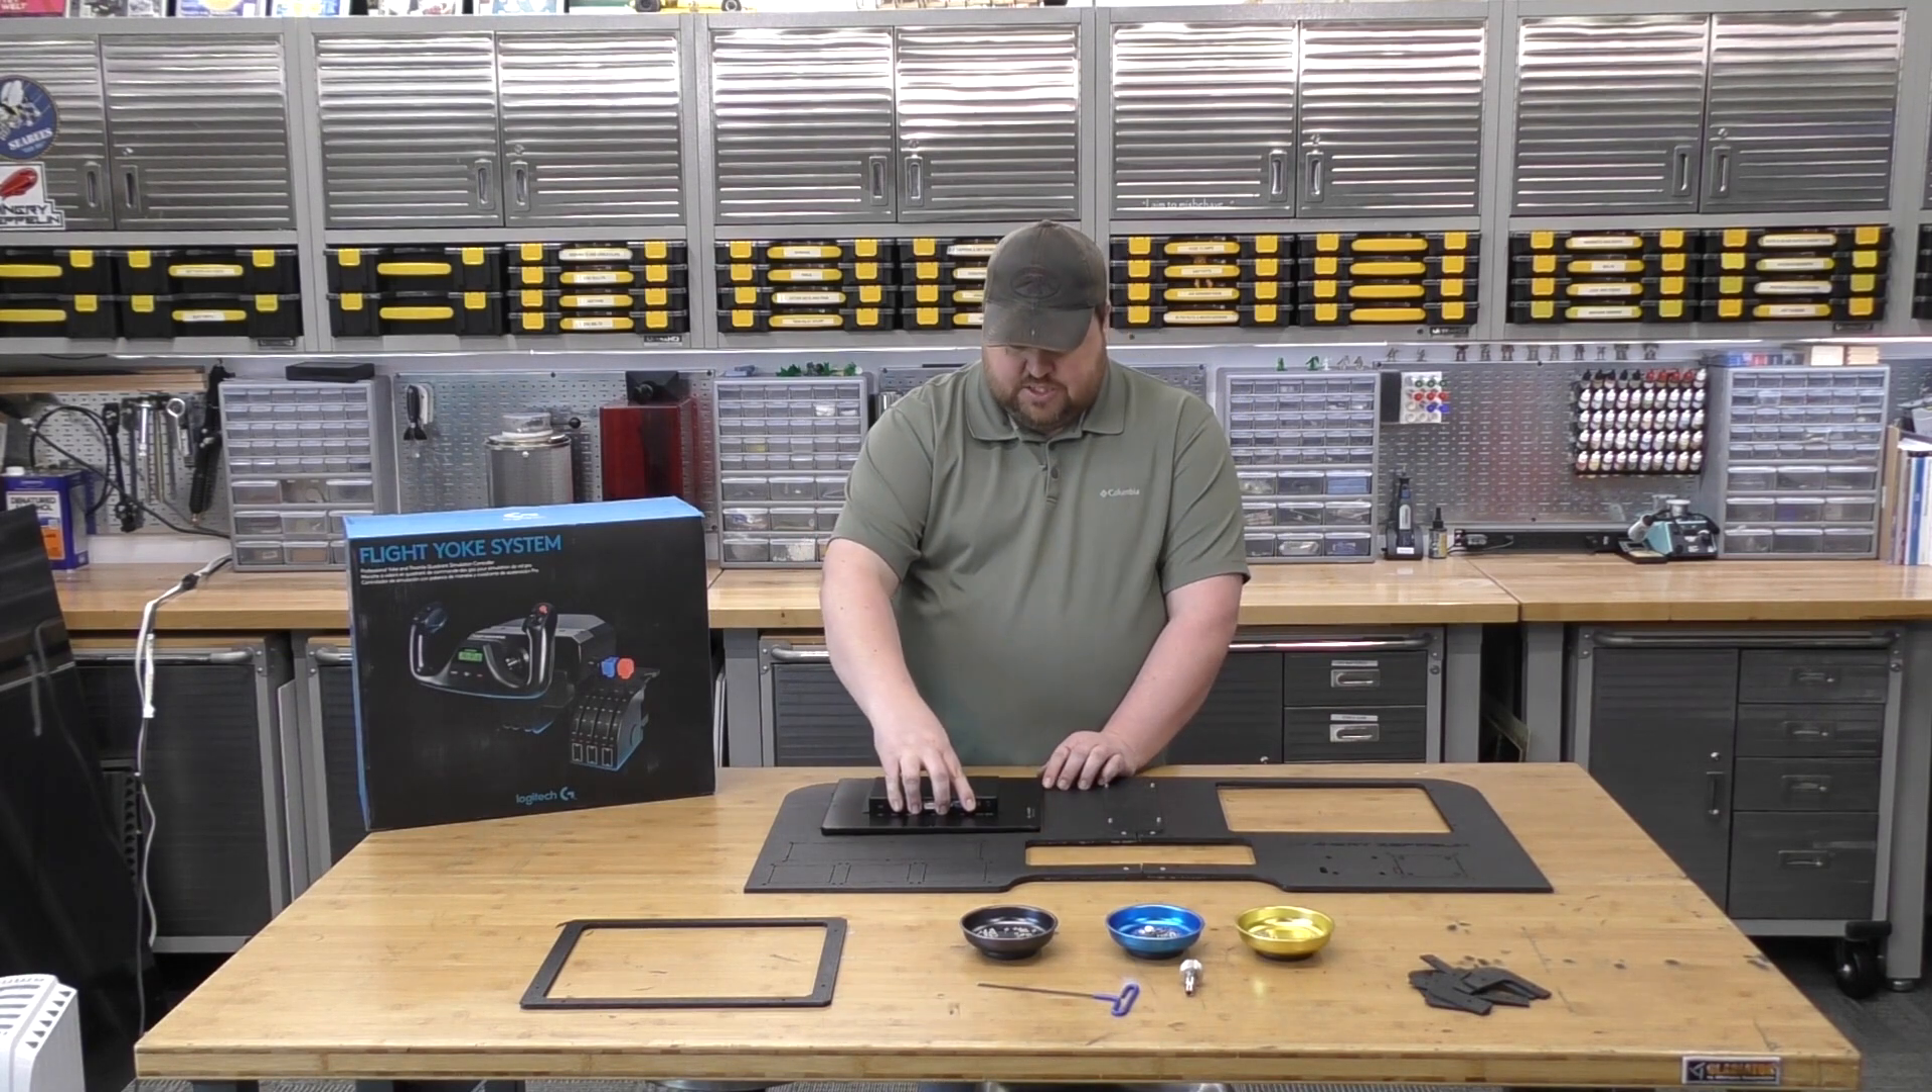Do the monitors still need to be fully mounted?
Yes.